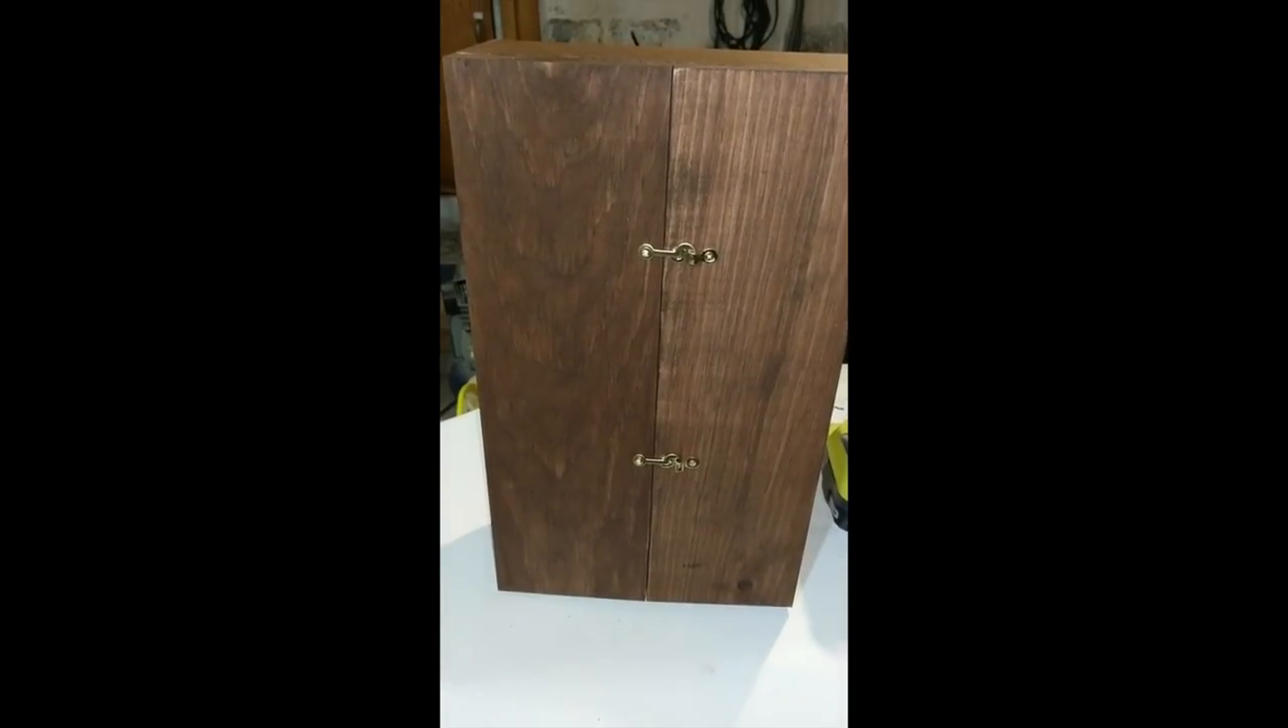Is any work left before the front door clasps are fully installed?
No.